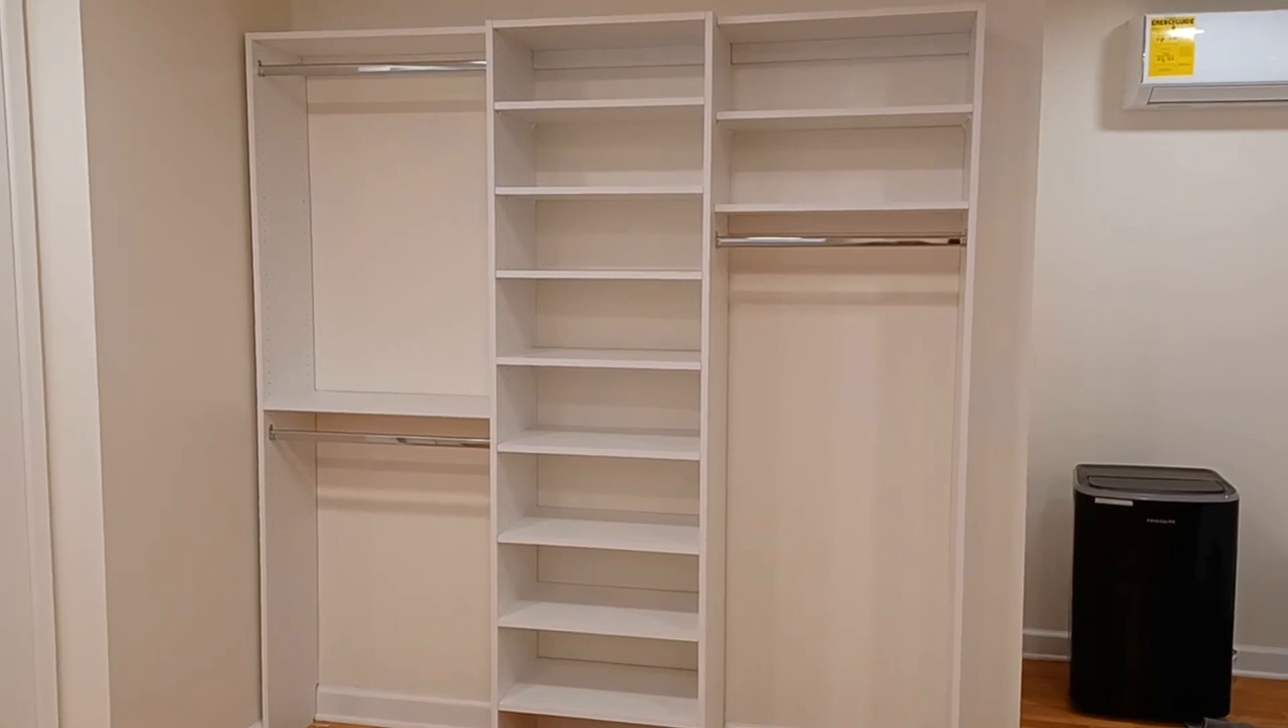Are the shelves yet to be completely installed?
No.